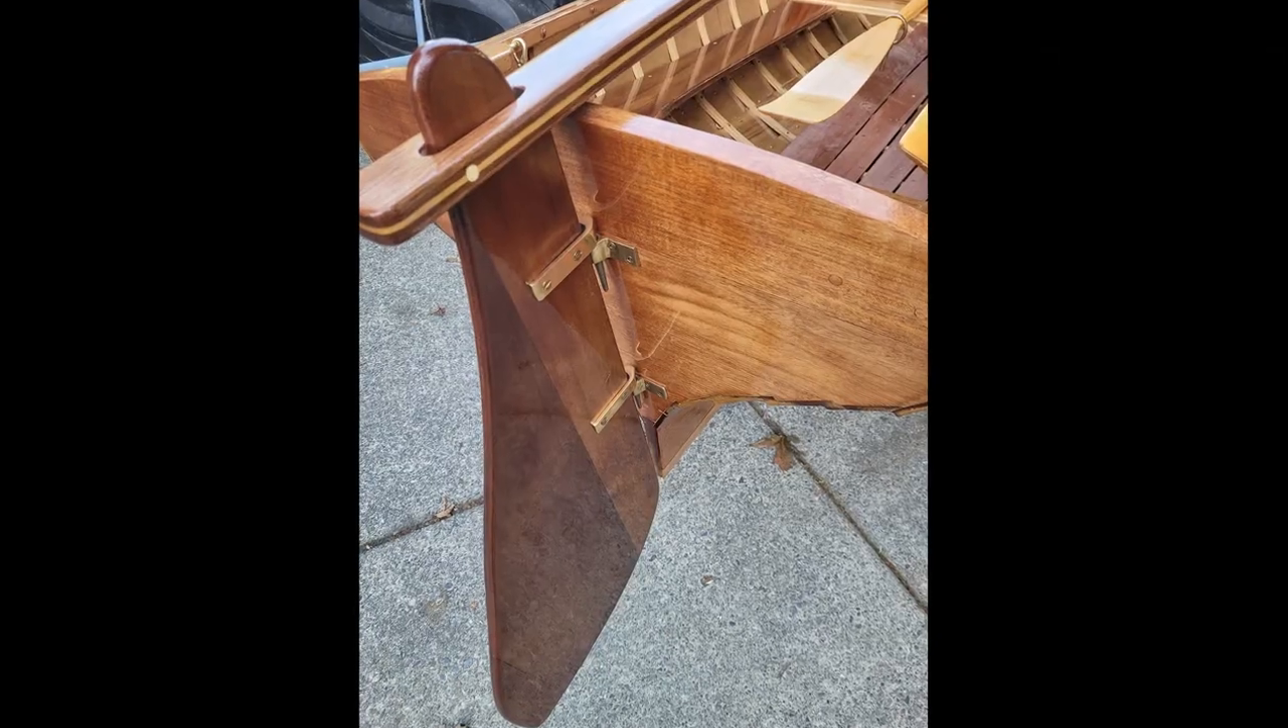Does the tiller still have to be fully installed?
No.